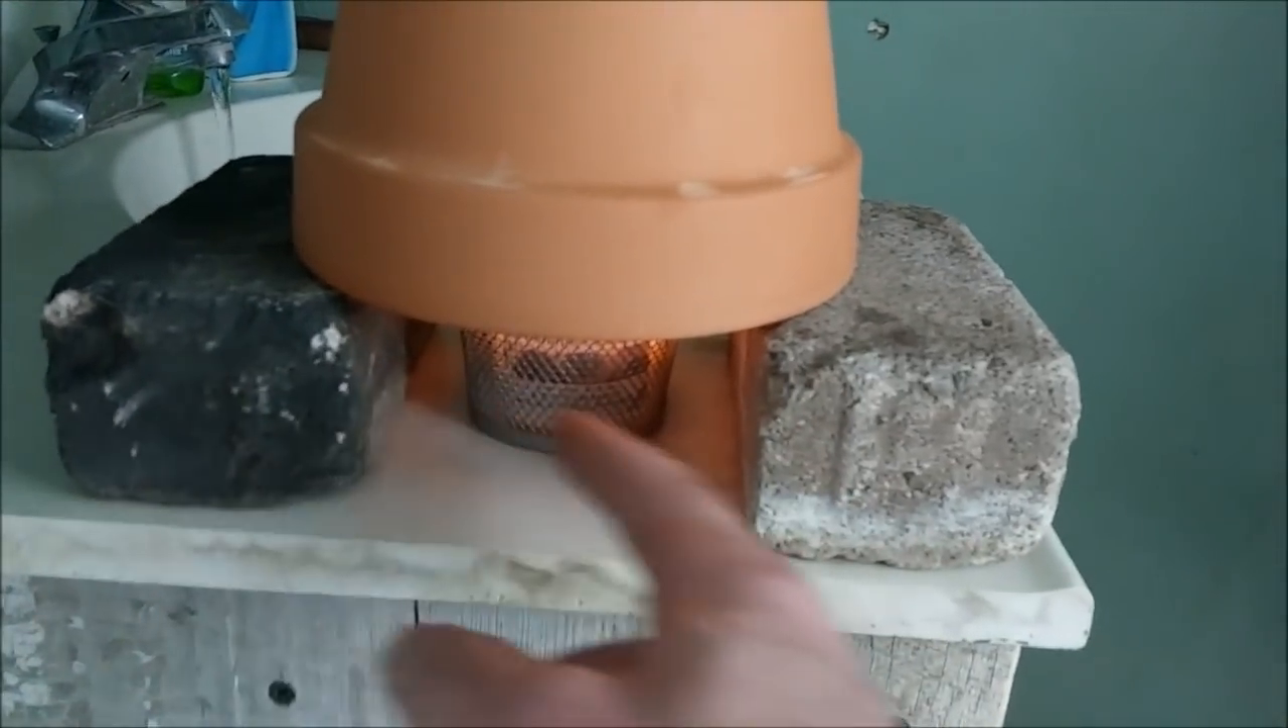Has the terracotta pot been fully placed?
Yes.